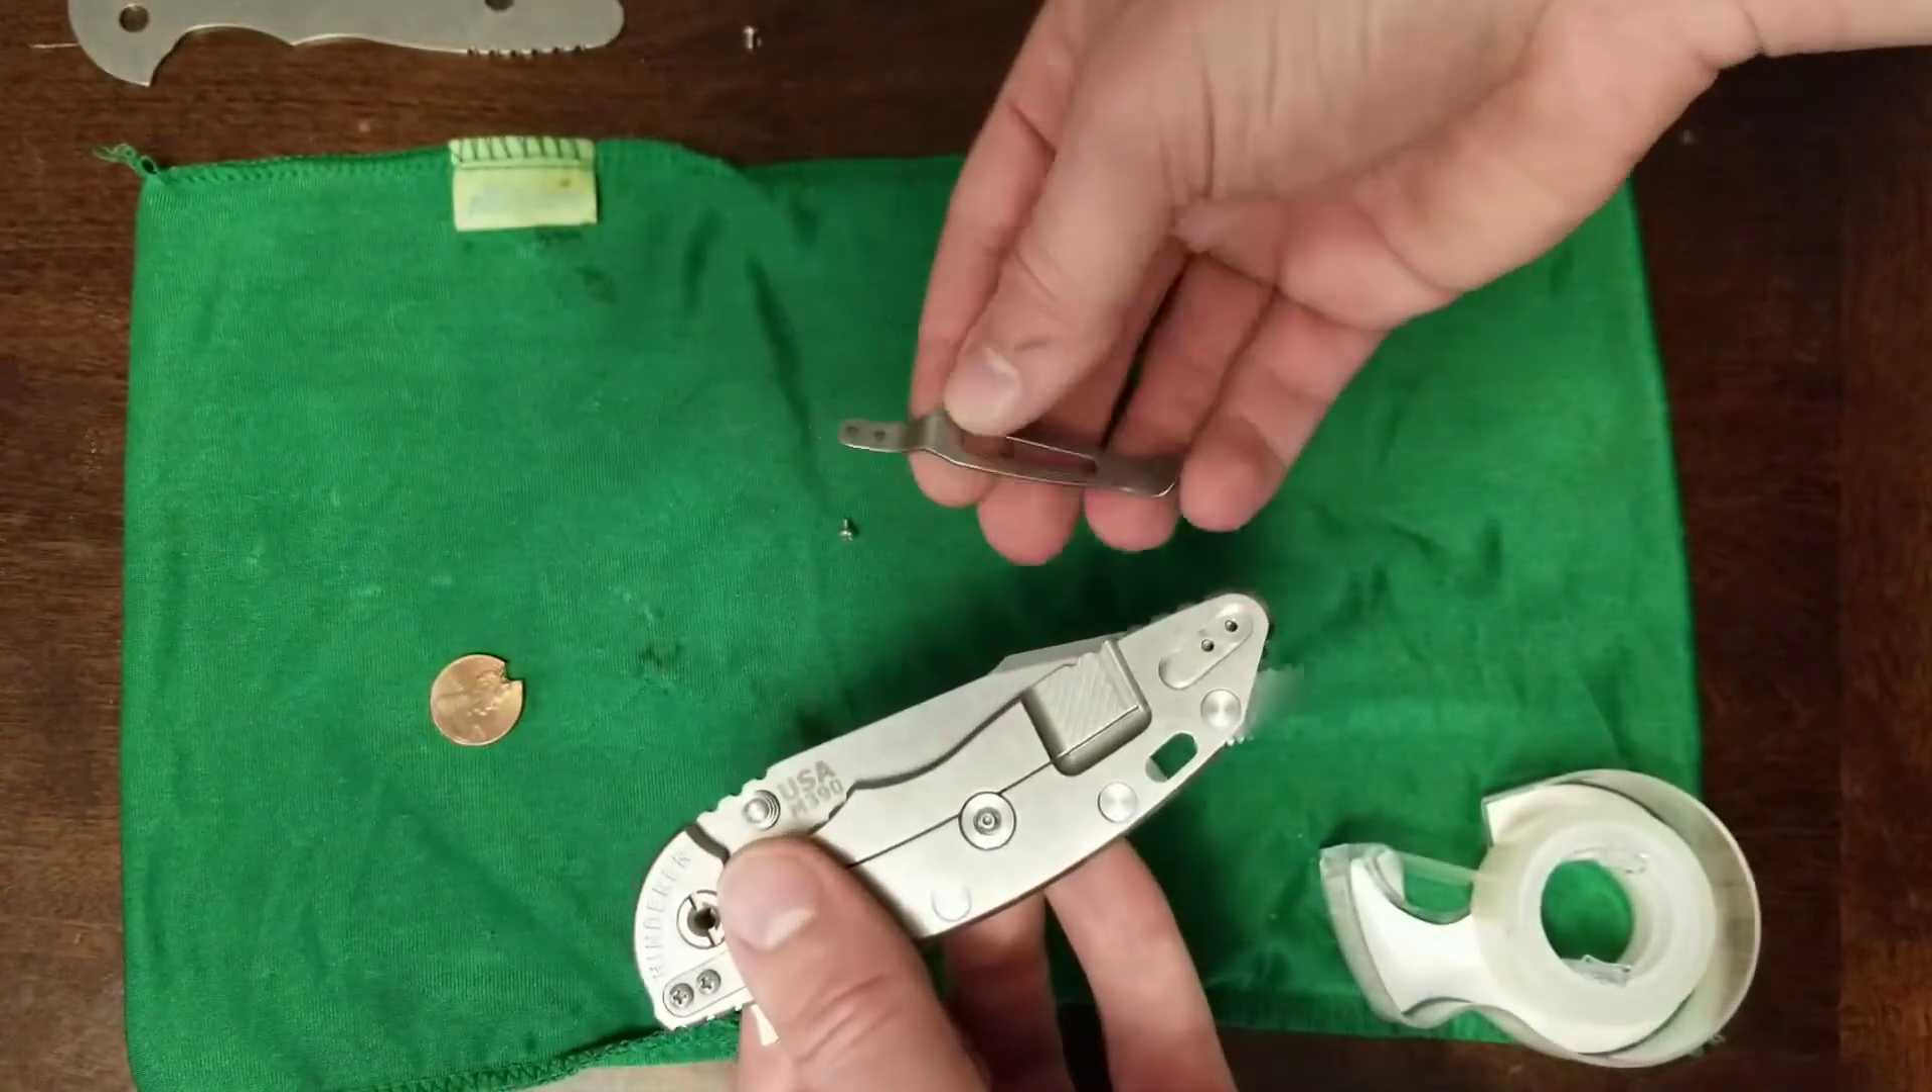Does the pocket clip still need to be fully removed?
No.